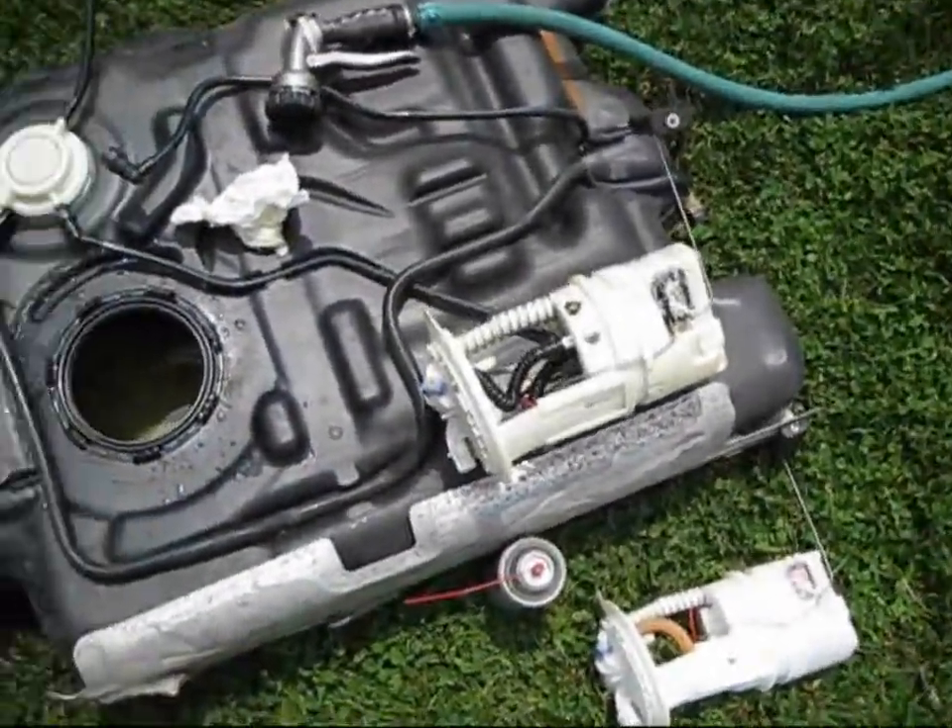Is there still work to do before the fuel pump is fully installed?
Yes.